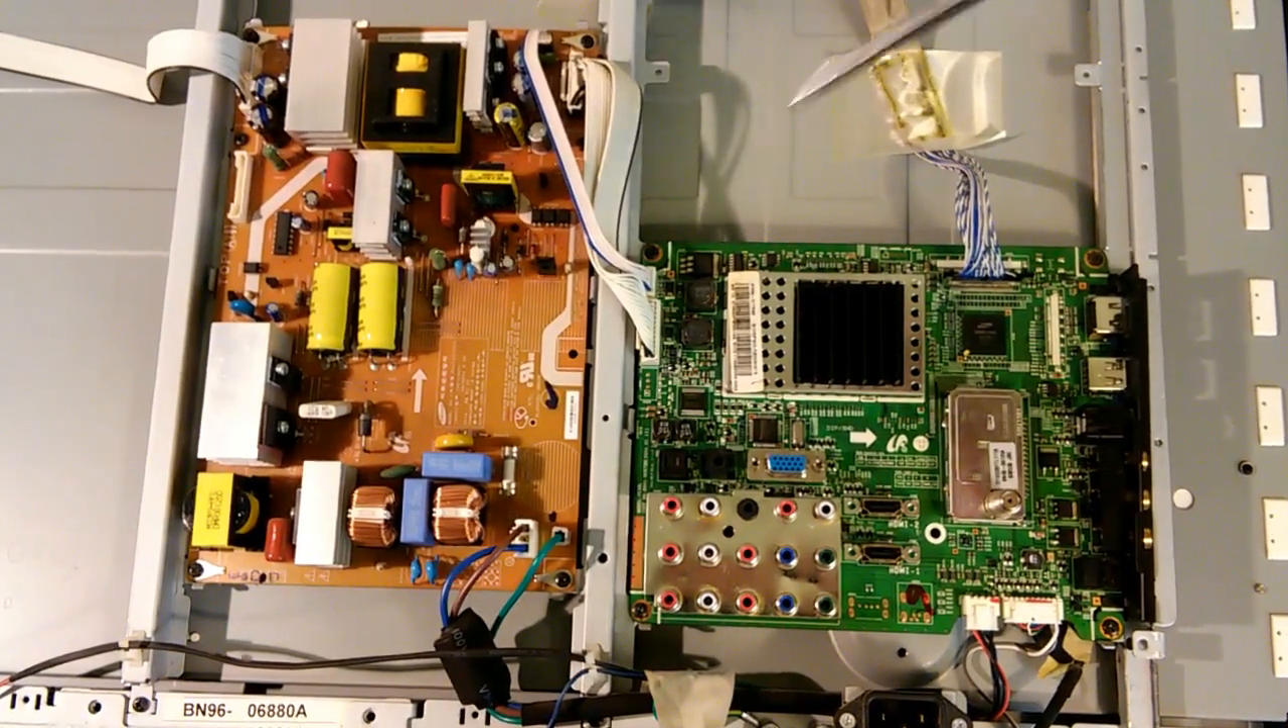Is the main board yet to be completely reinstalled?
No.